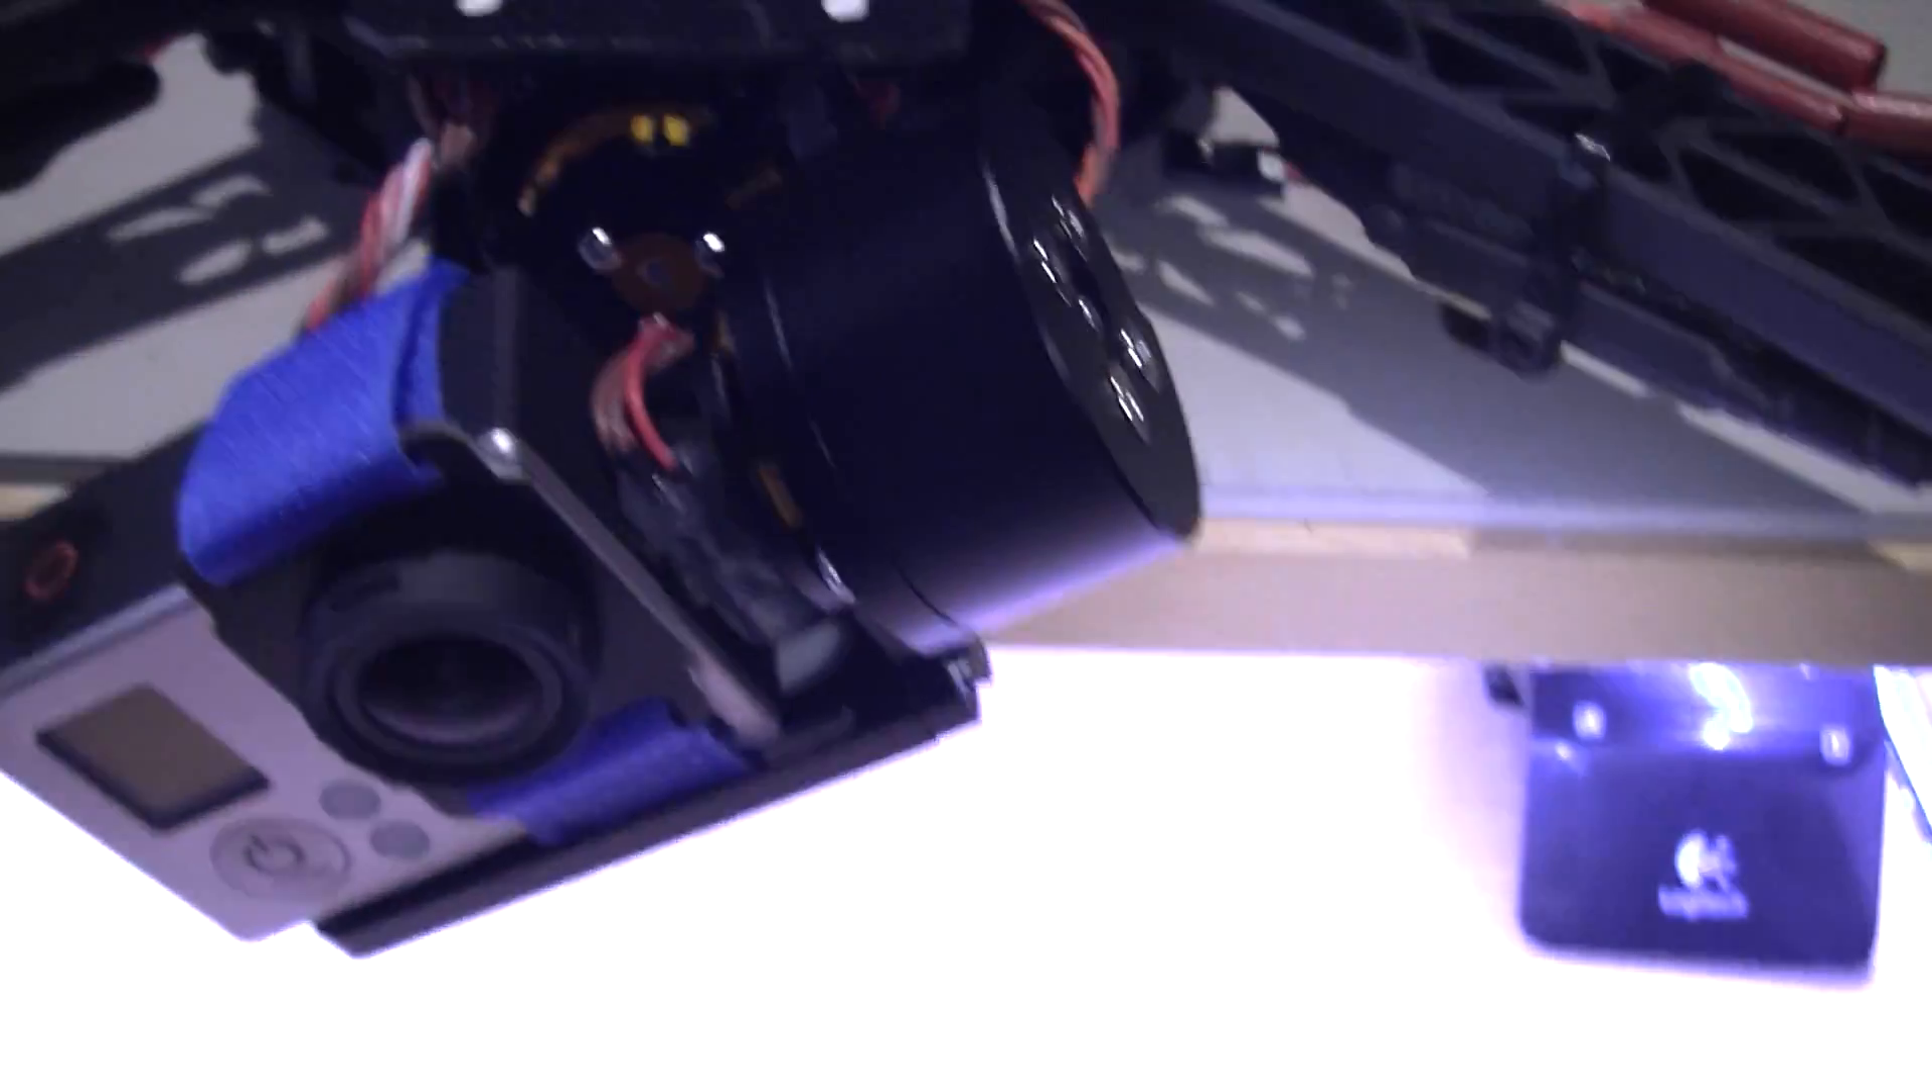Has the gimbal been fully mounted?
Yes.